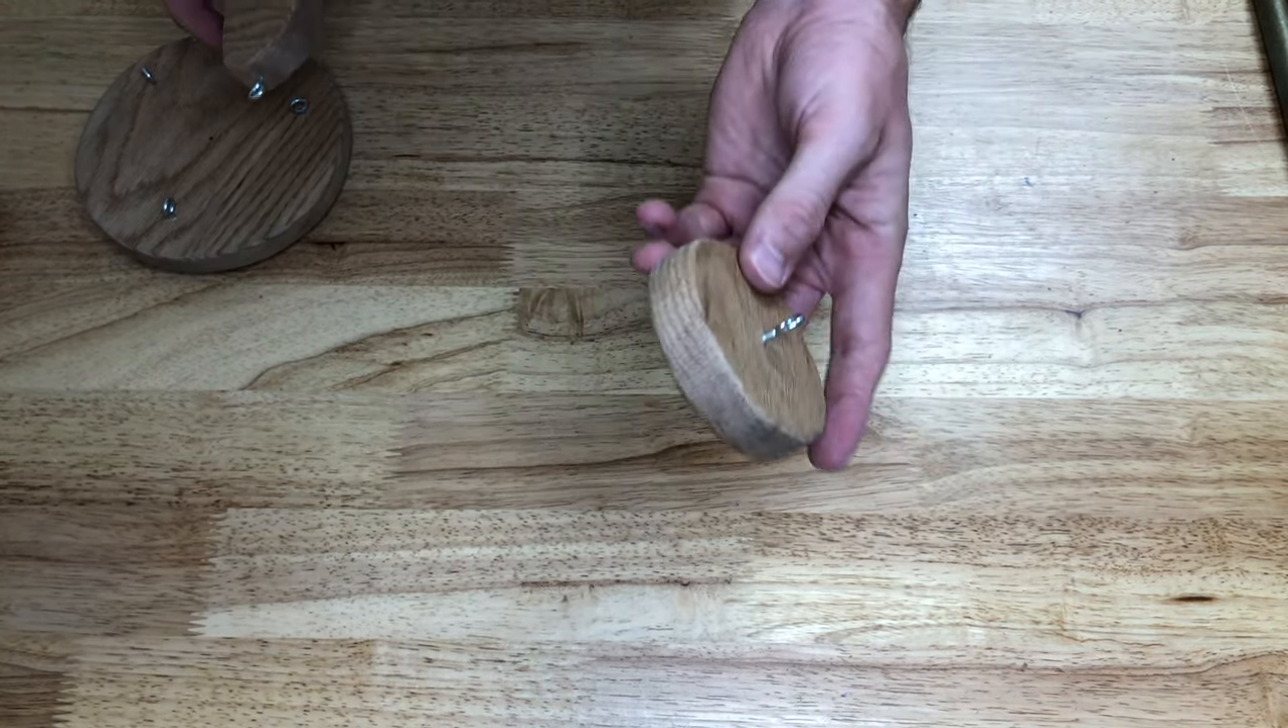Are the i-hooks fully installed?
Yes.